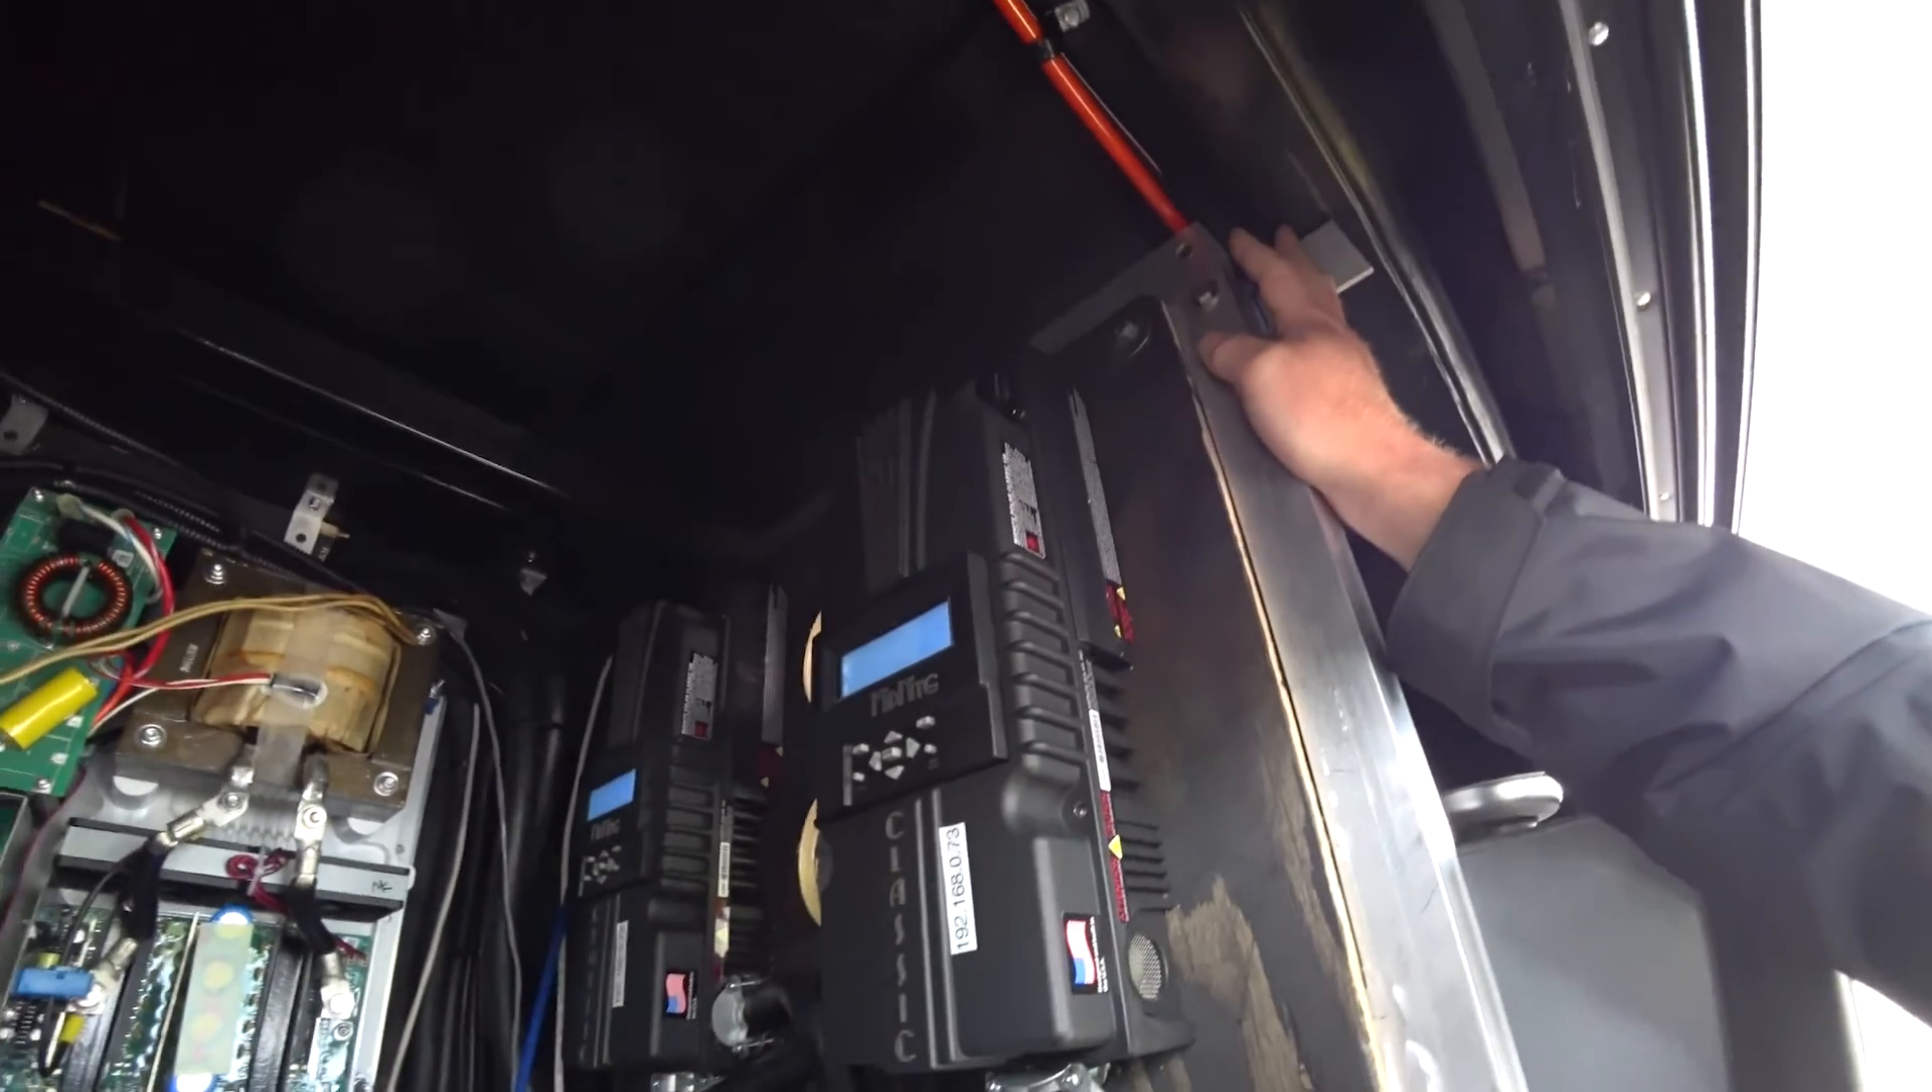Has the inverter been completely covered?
No.